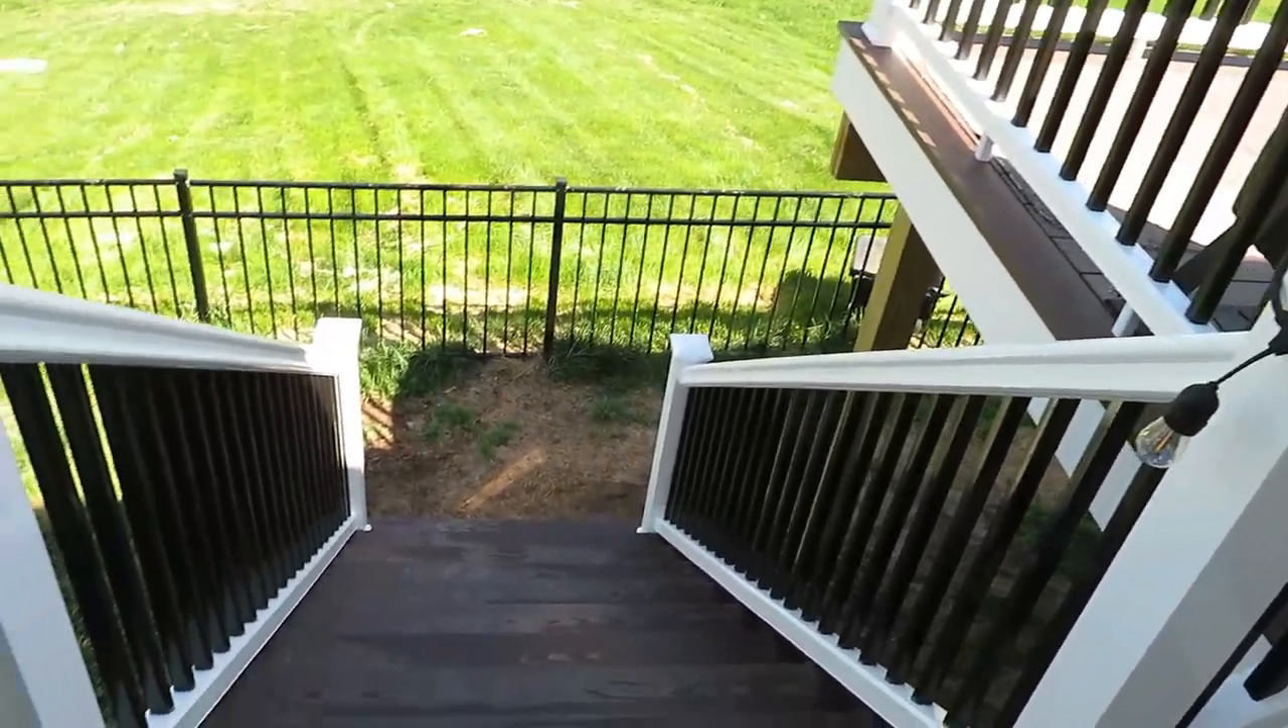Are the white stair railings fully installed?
Yes.